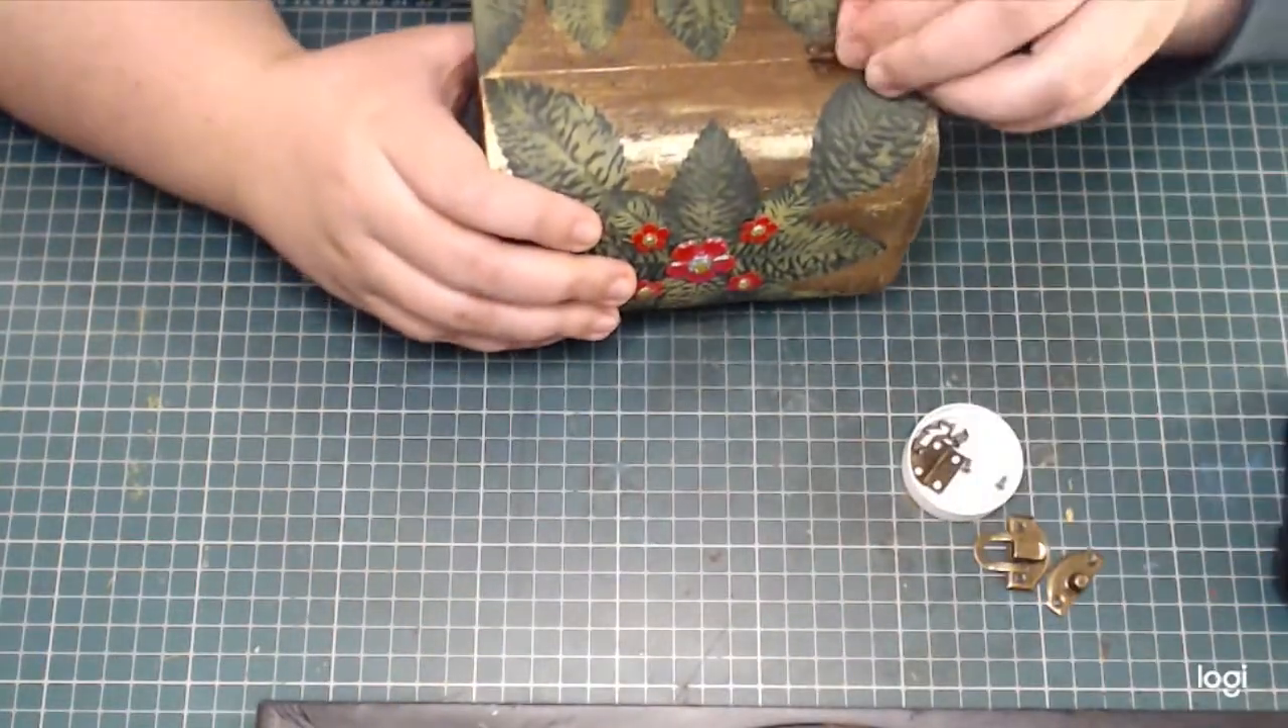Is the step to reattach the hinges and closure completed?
No.